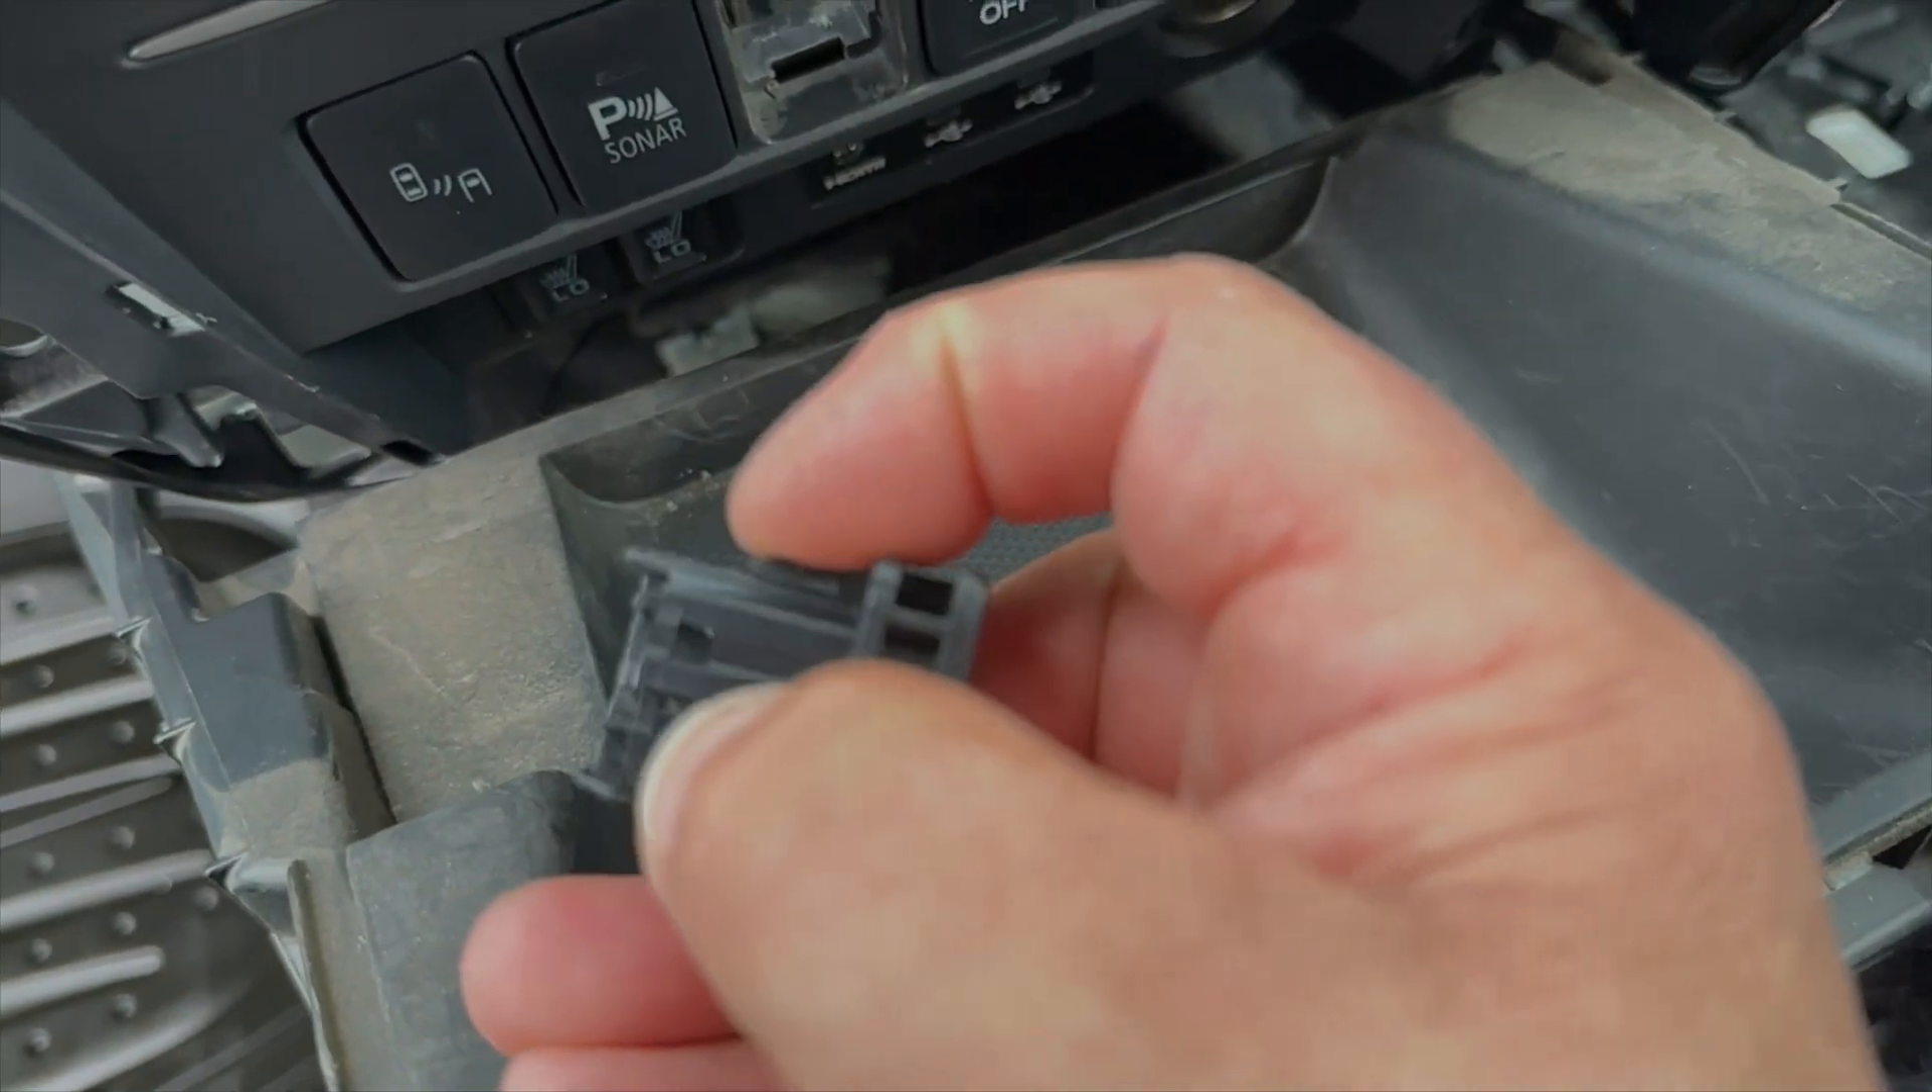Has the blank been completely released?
Yes.